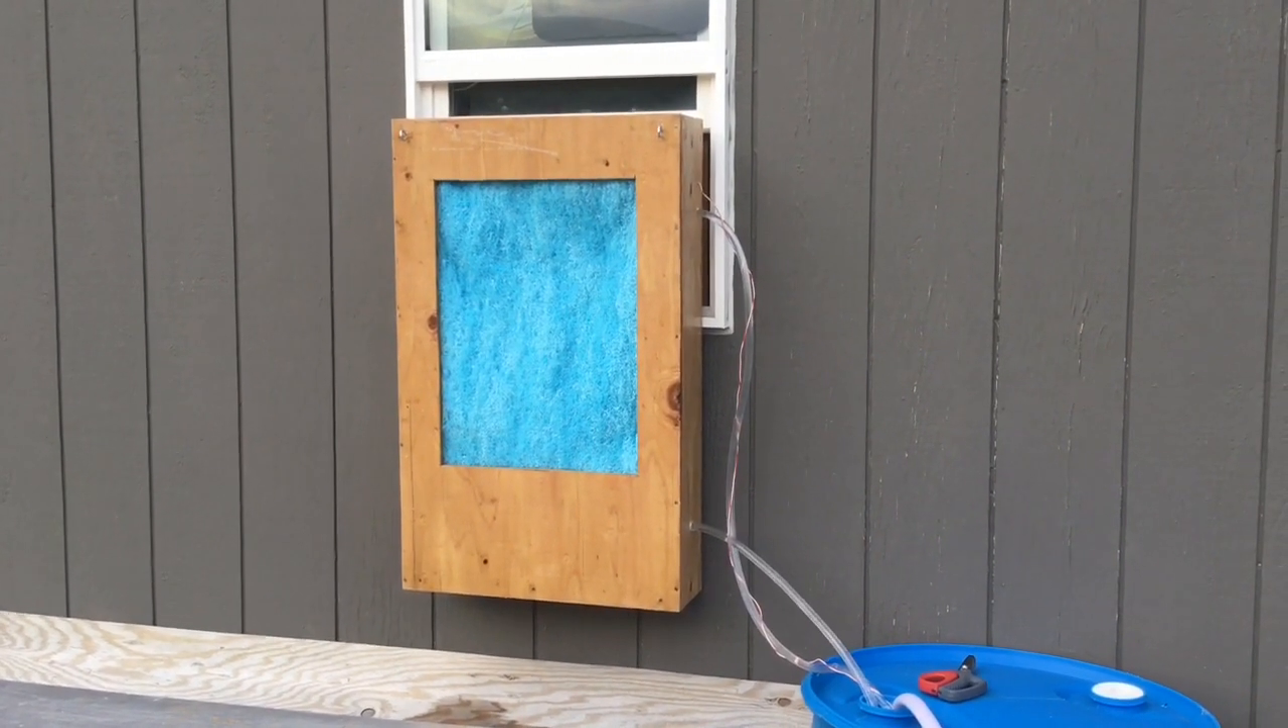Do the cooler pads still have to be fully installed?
No.